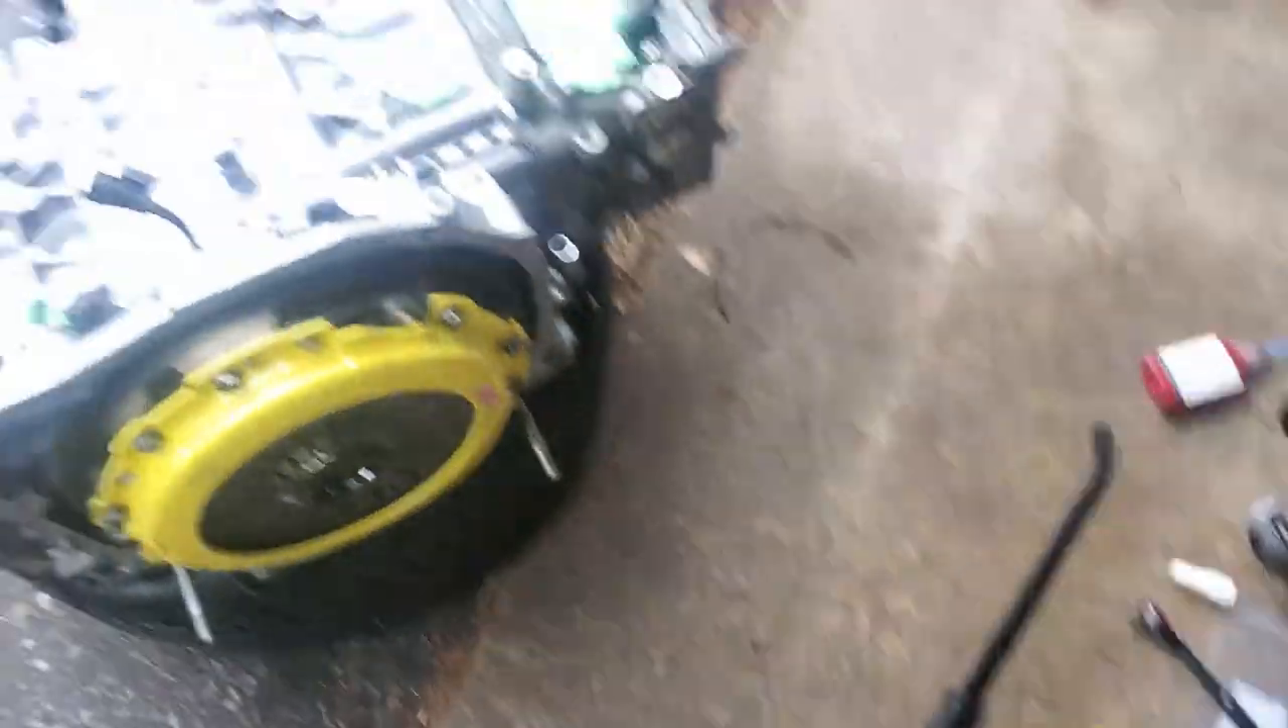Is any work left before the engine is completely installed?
Yes.